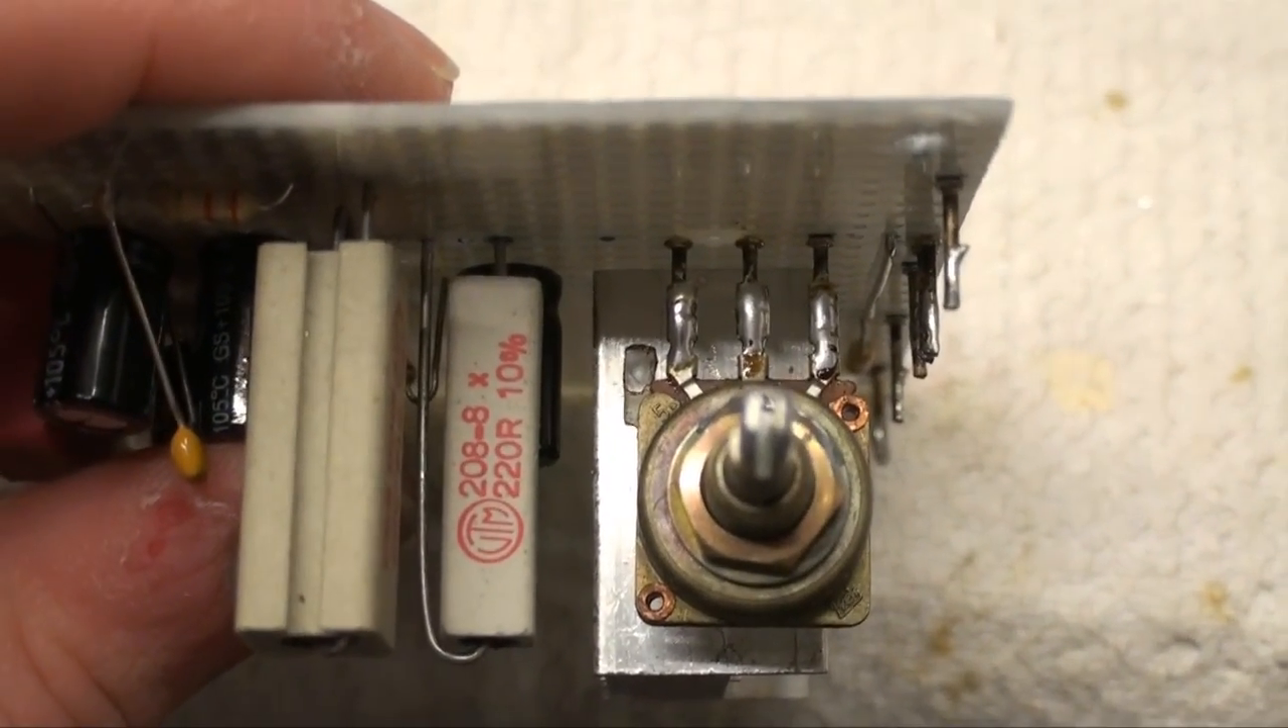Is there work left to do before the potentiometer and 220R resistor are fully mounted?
No.